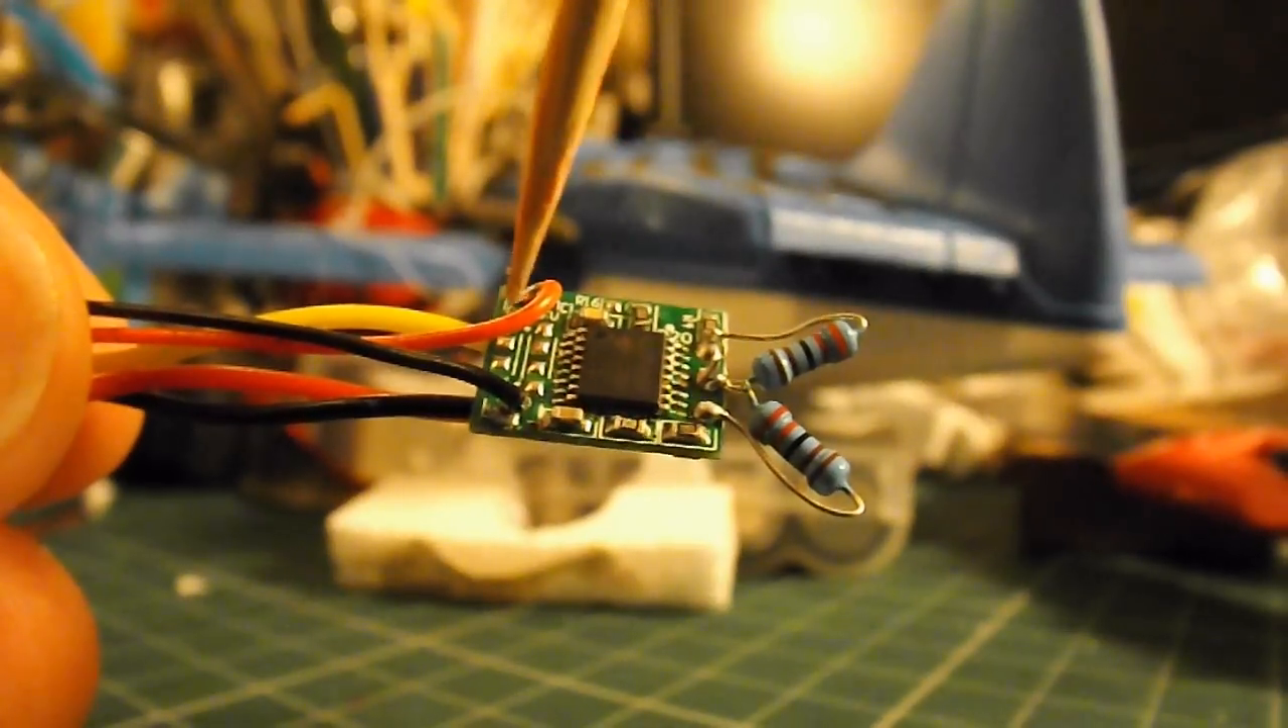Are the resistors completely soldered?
Yes.